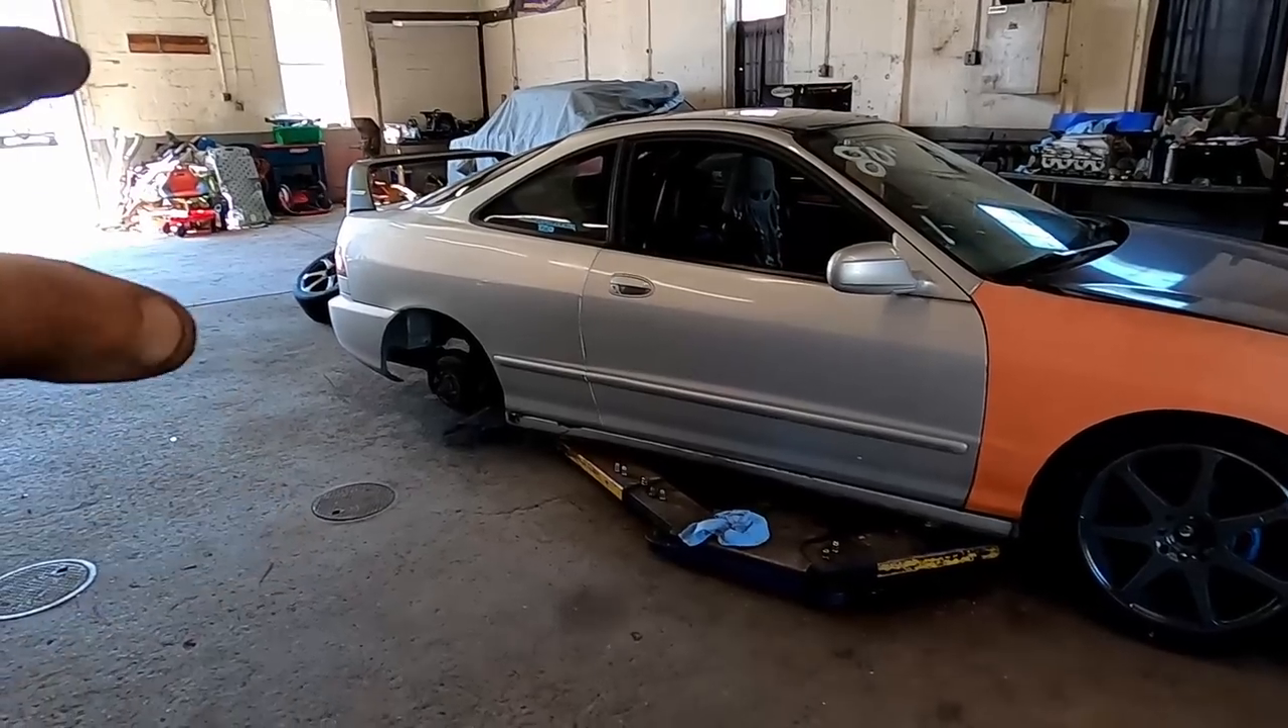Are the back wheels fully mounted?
No.